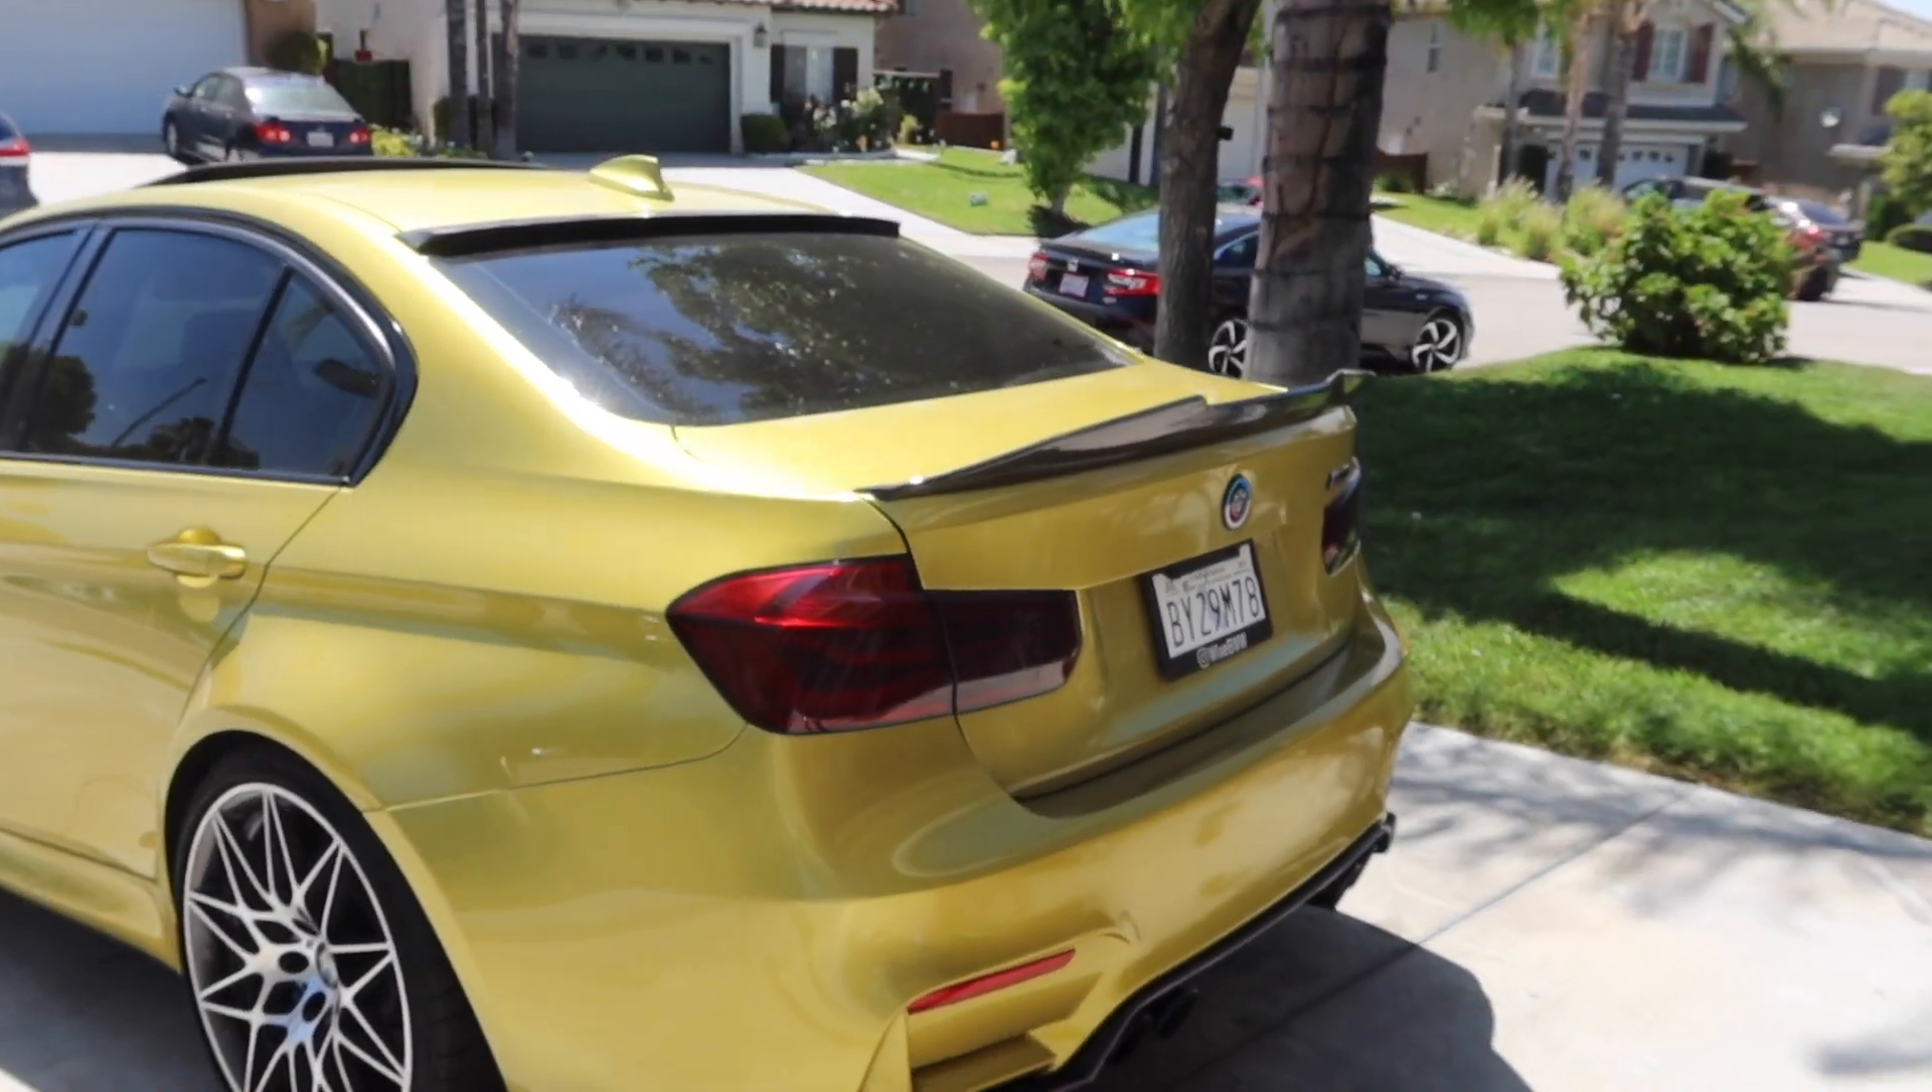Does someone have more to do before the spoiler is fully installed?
No.